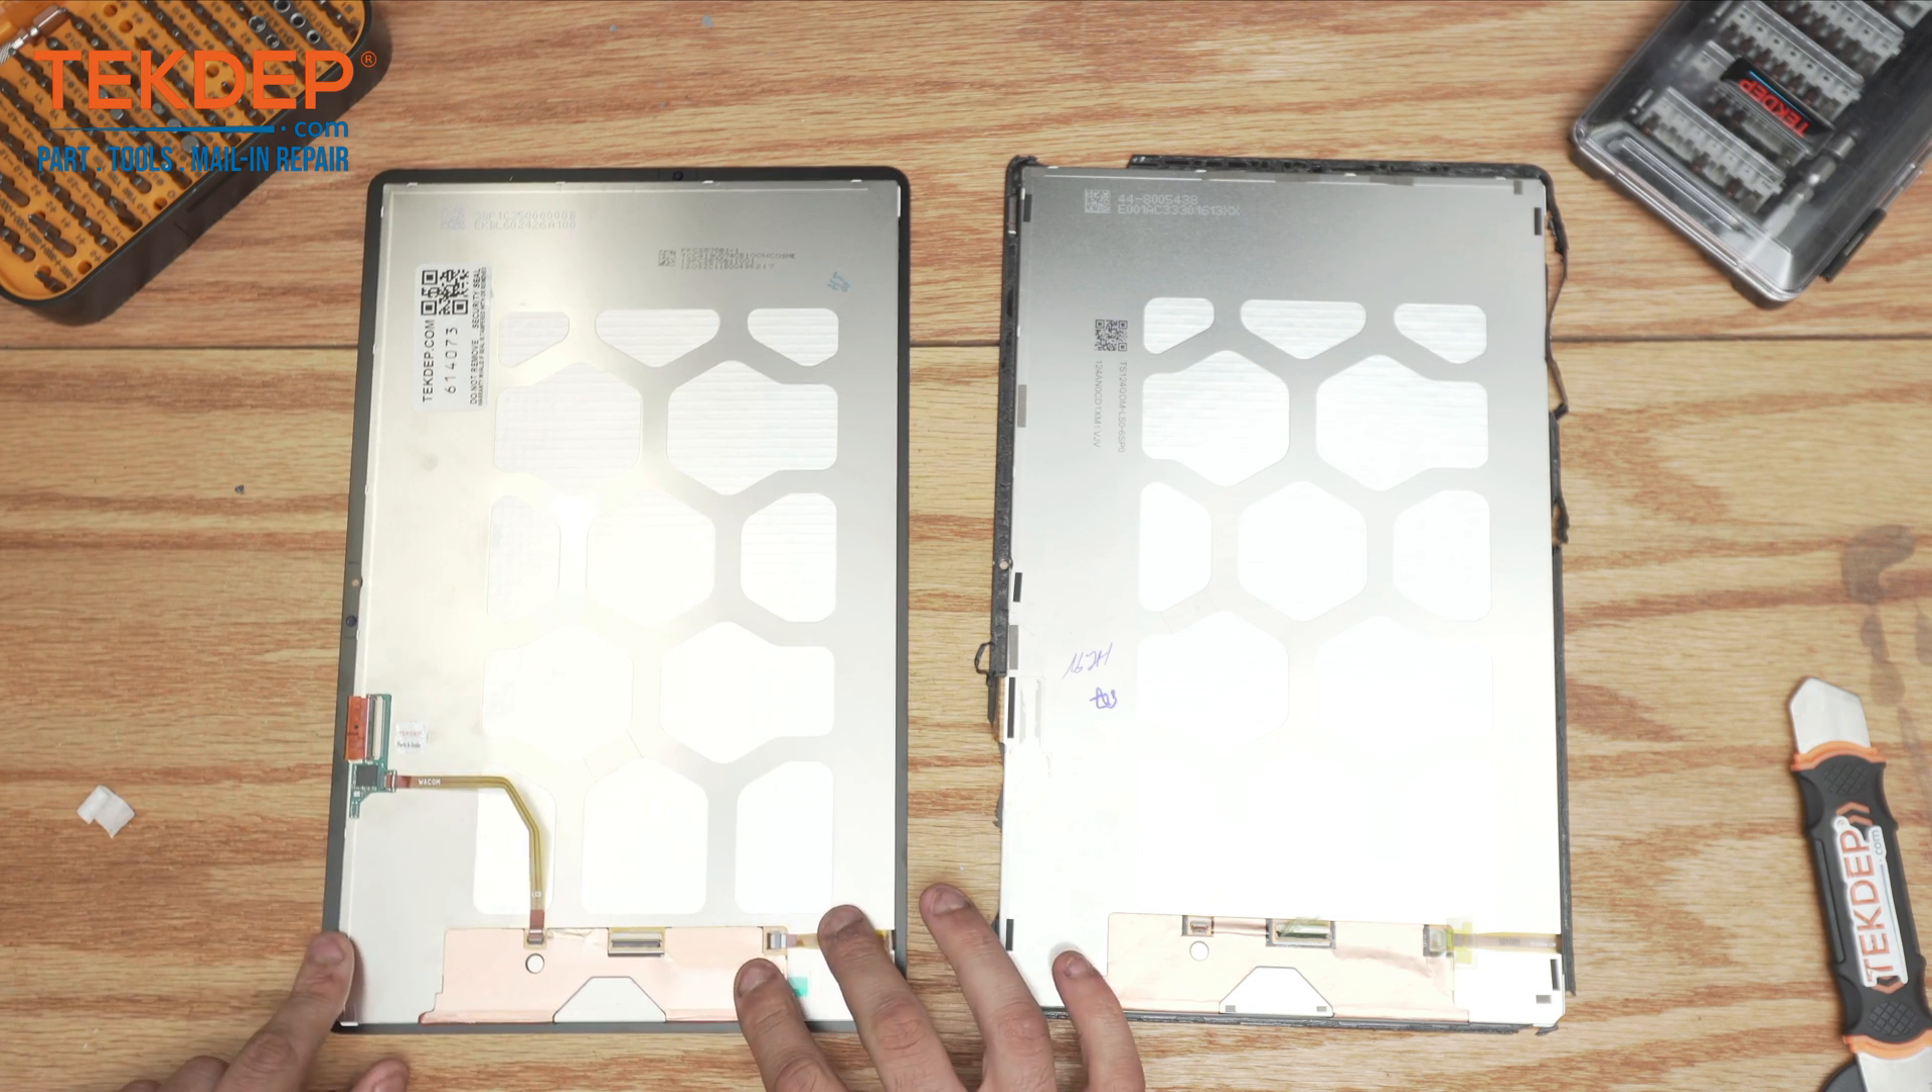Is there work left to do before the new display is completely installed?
Yes.